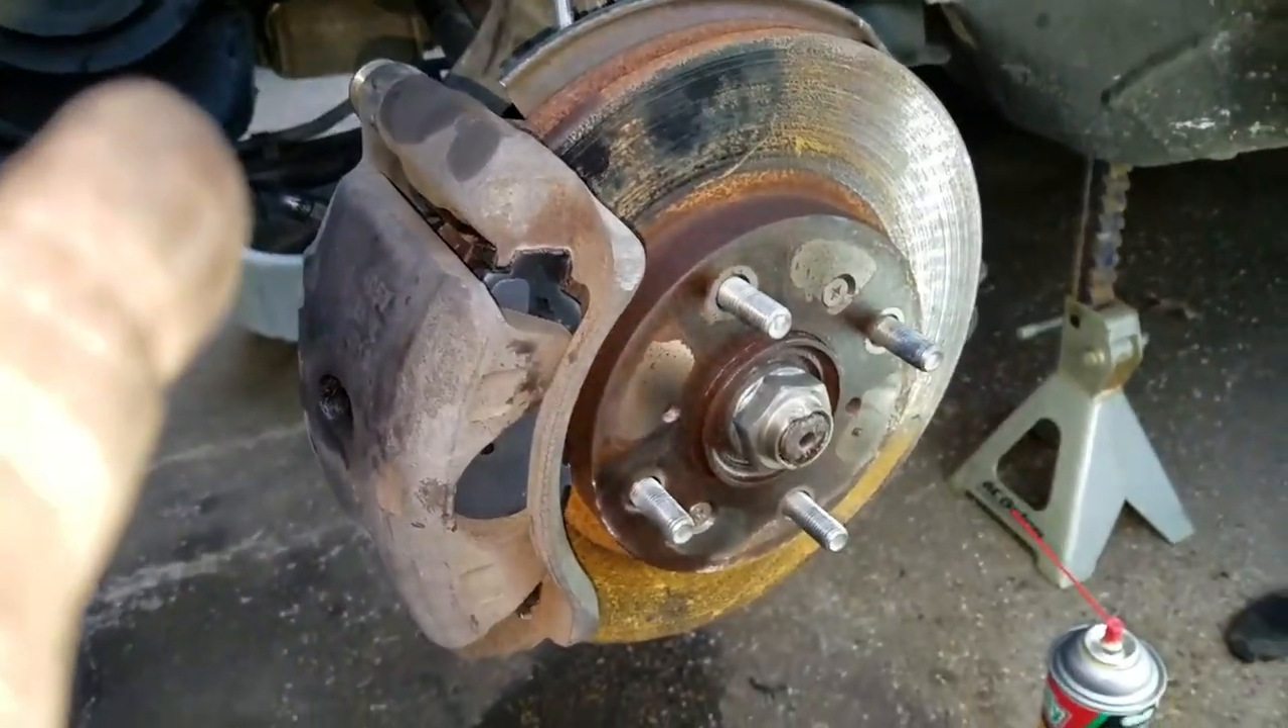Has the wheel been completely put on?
No.